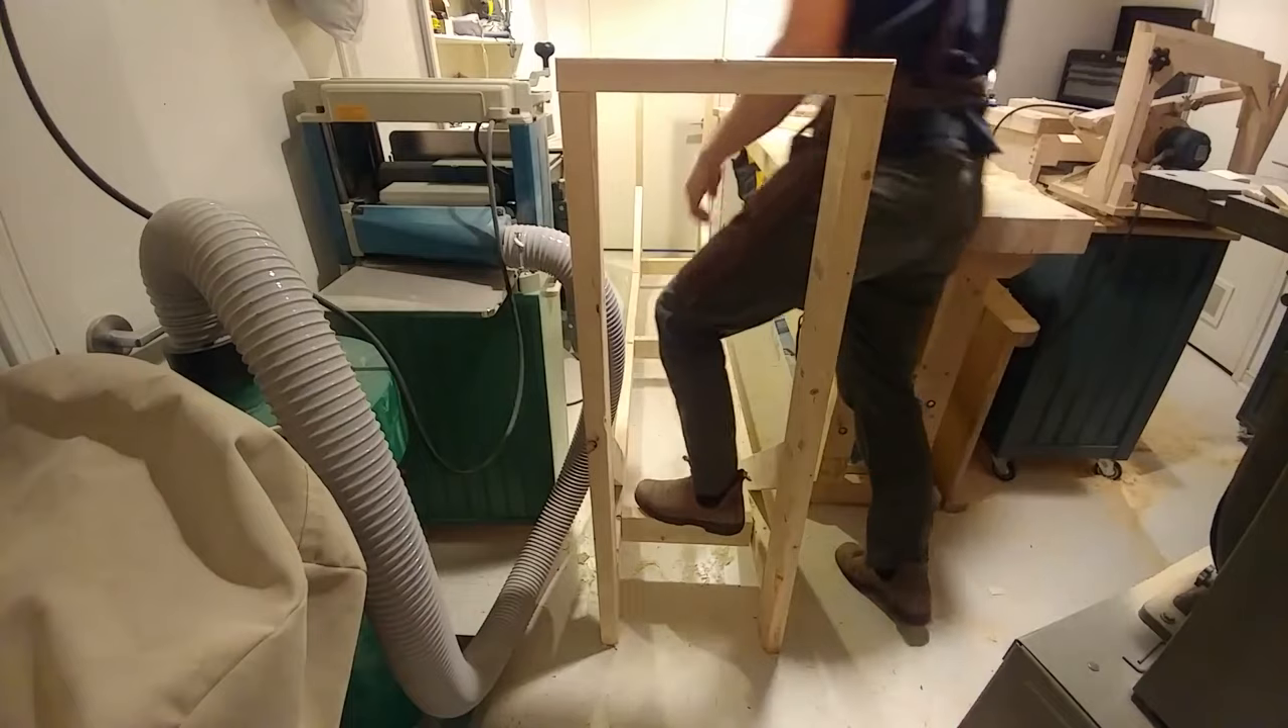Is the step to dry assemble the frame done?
Yes.